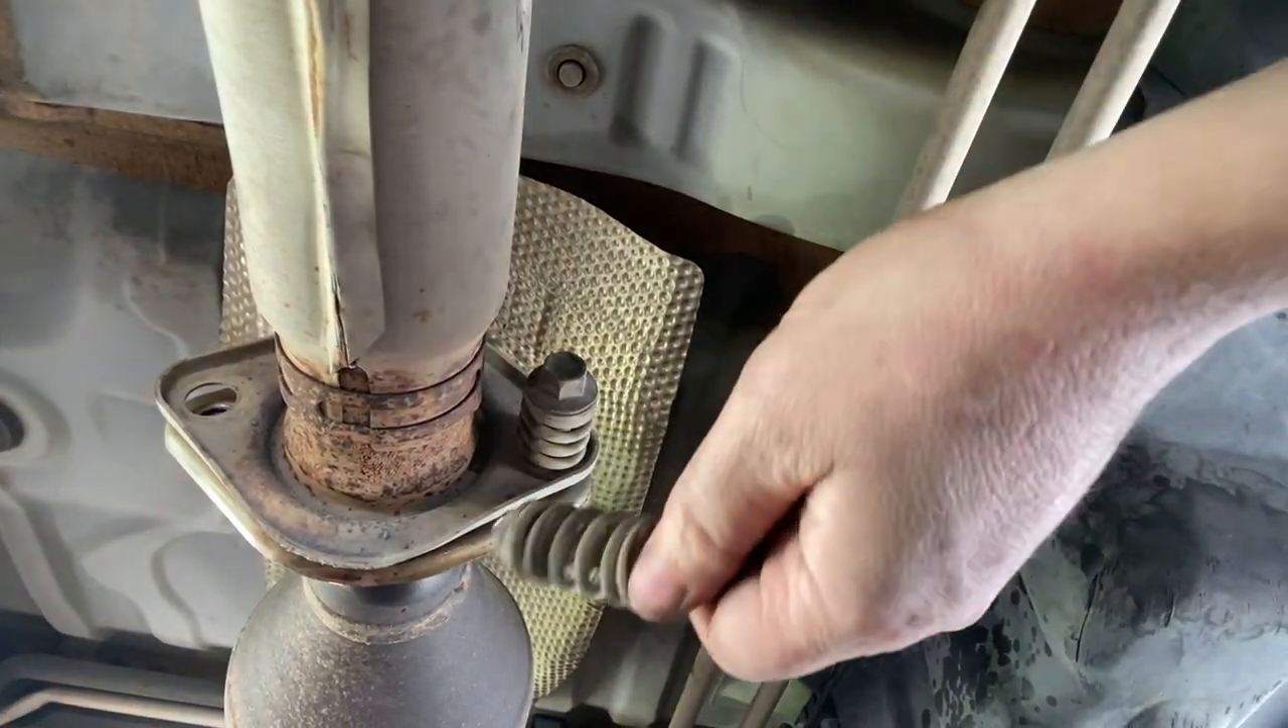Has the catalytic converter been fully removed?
No.